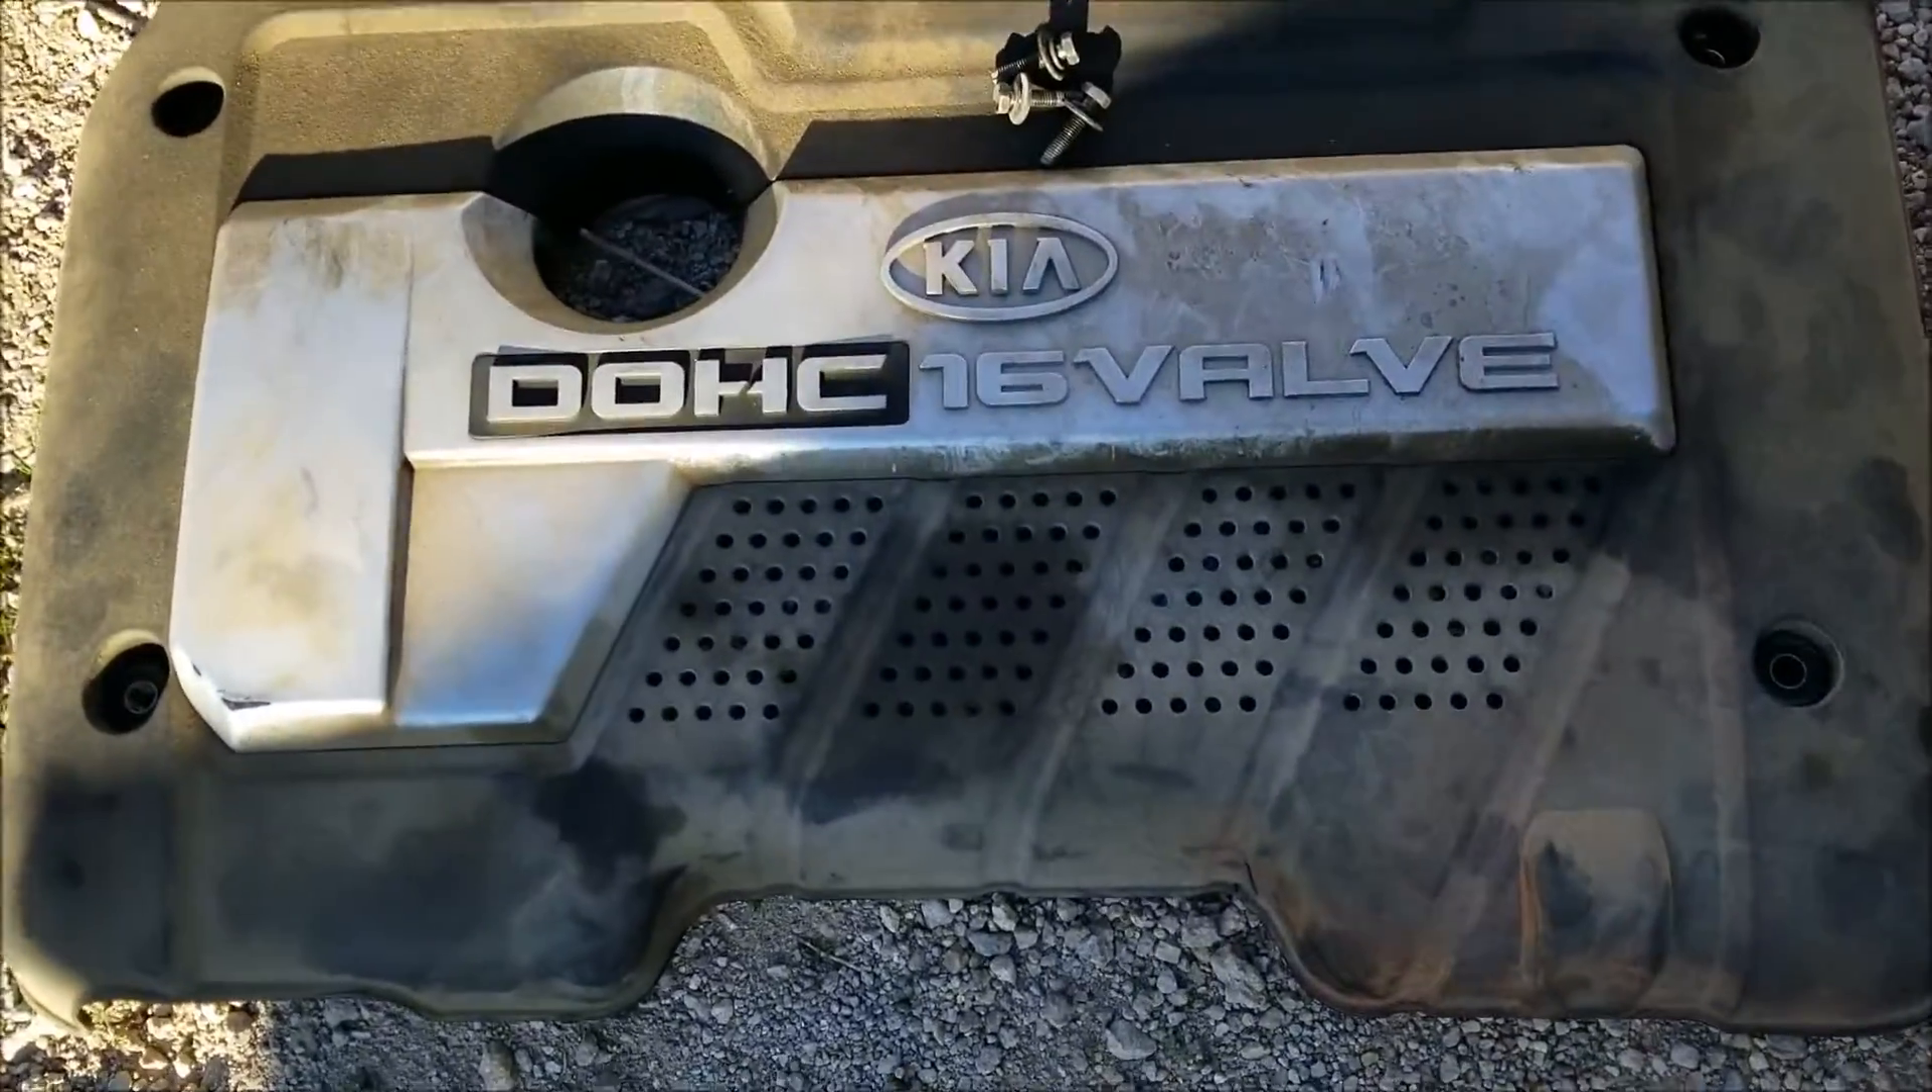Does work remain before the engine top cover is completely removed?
No.